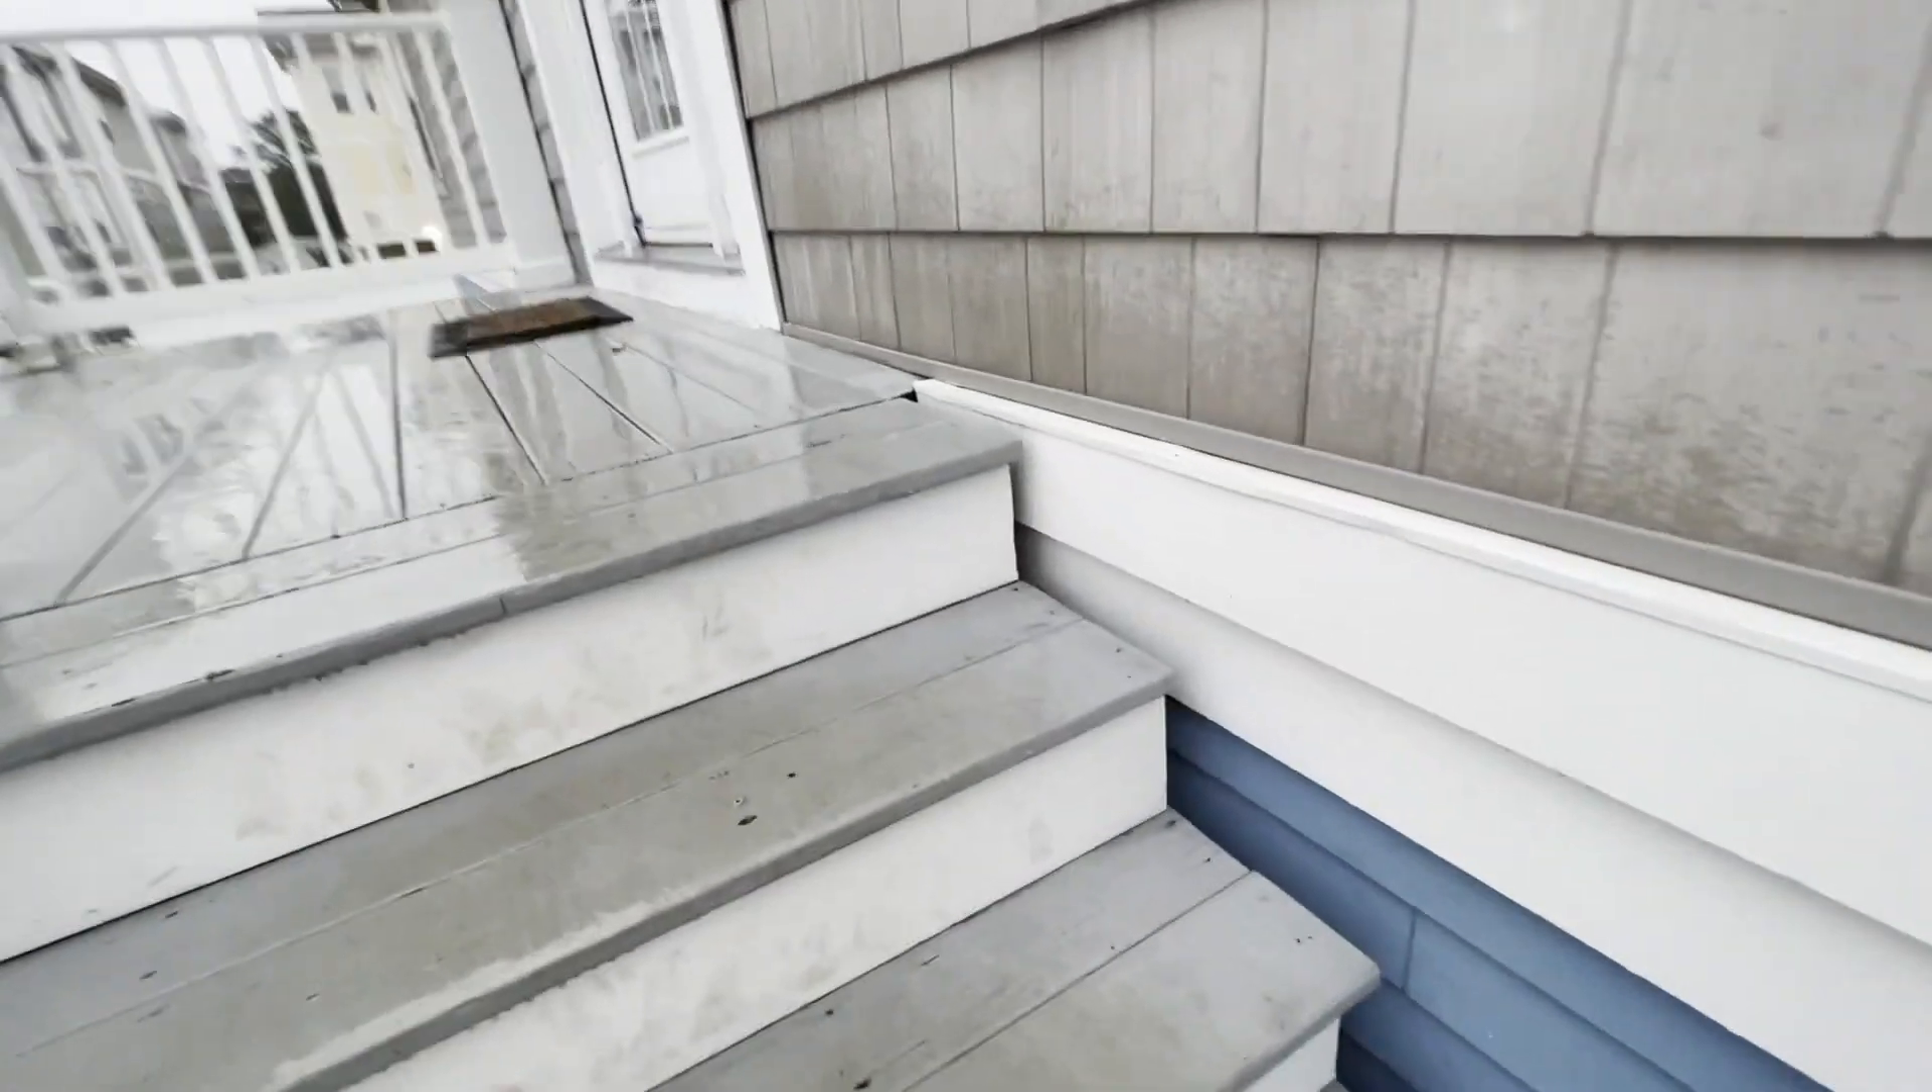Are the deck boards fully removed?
No.